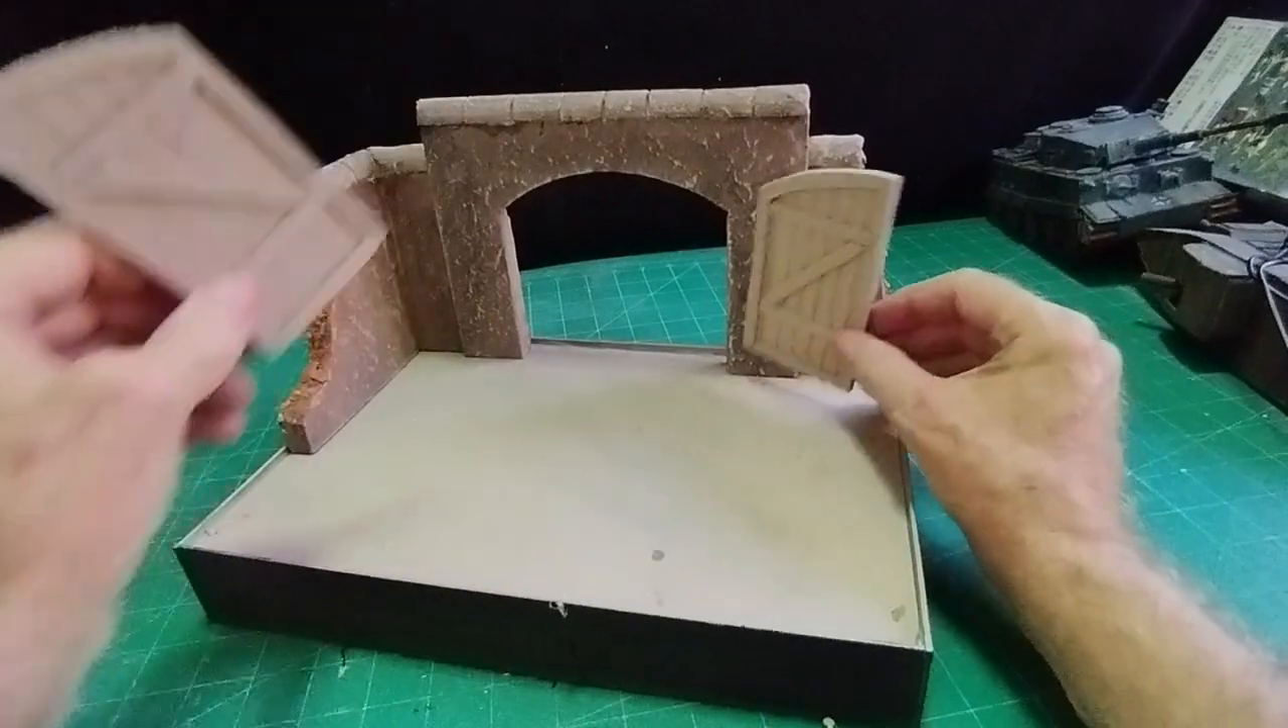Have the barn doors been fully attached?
No.